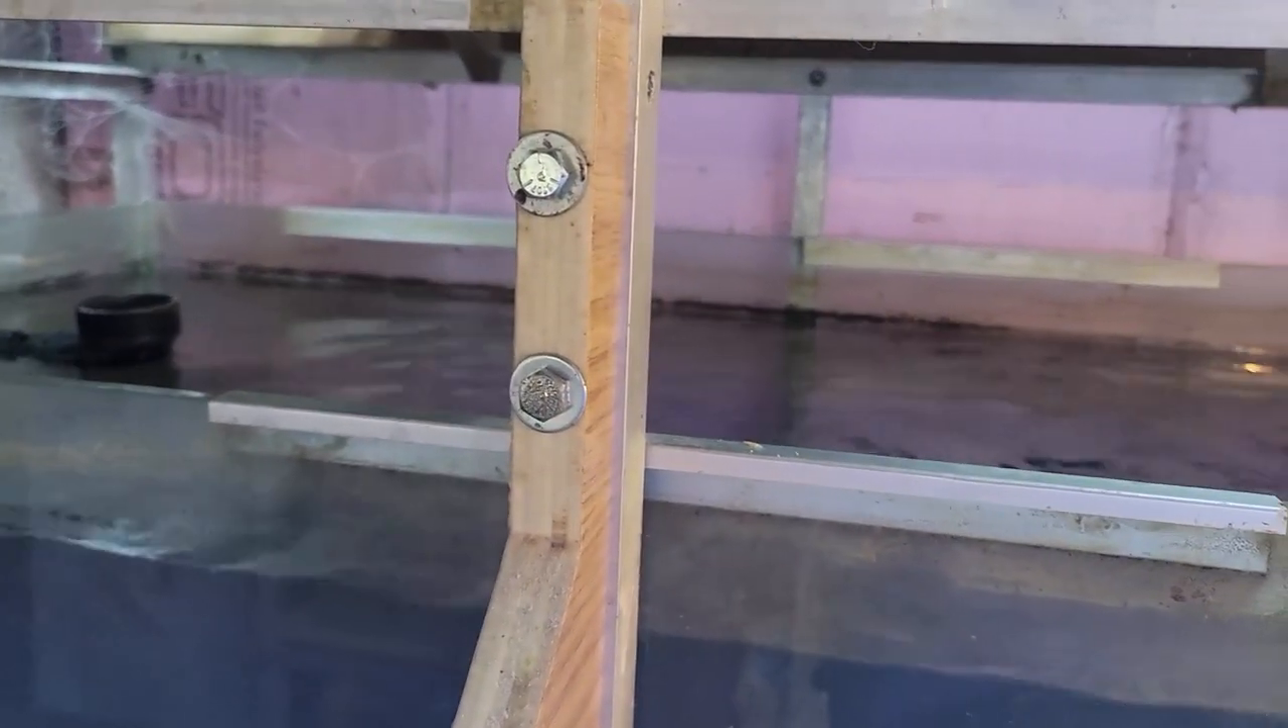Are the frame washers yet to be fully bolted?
No.